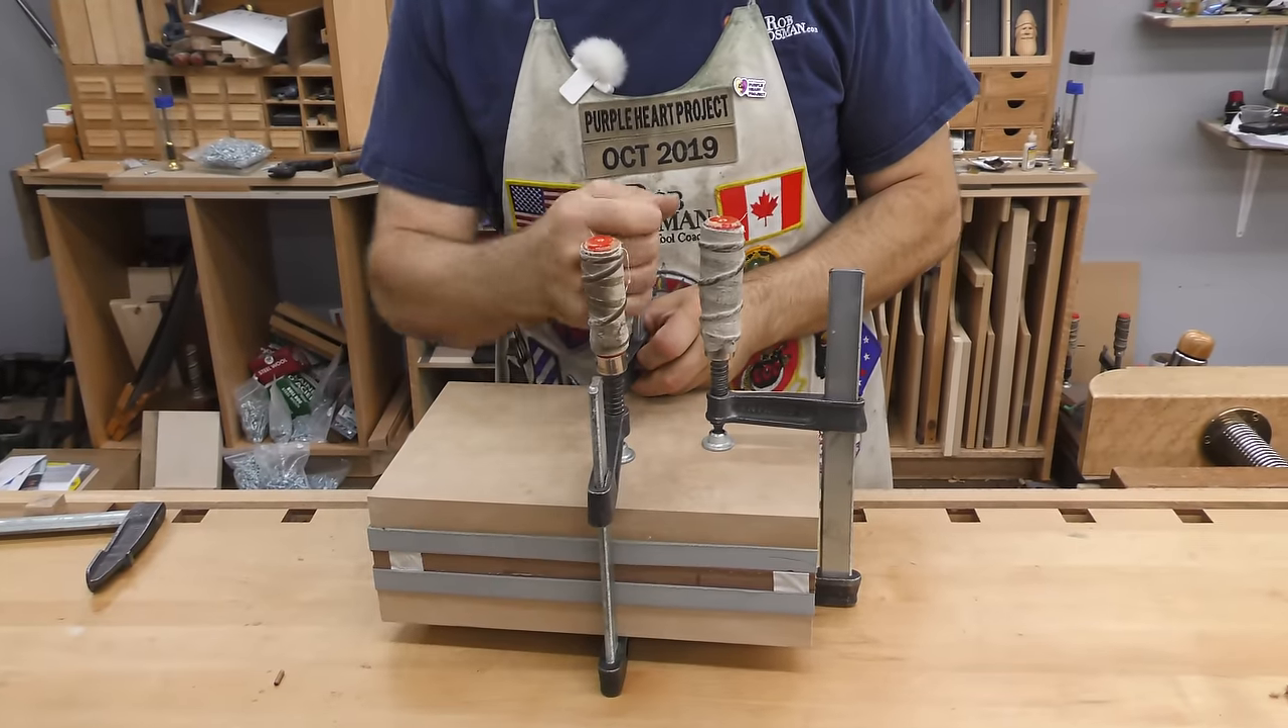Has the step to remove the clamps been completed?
No.